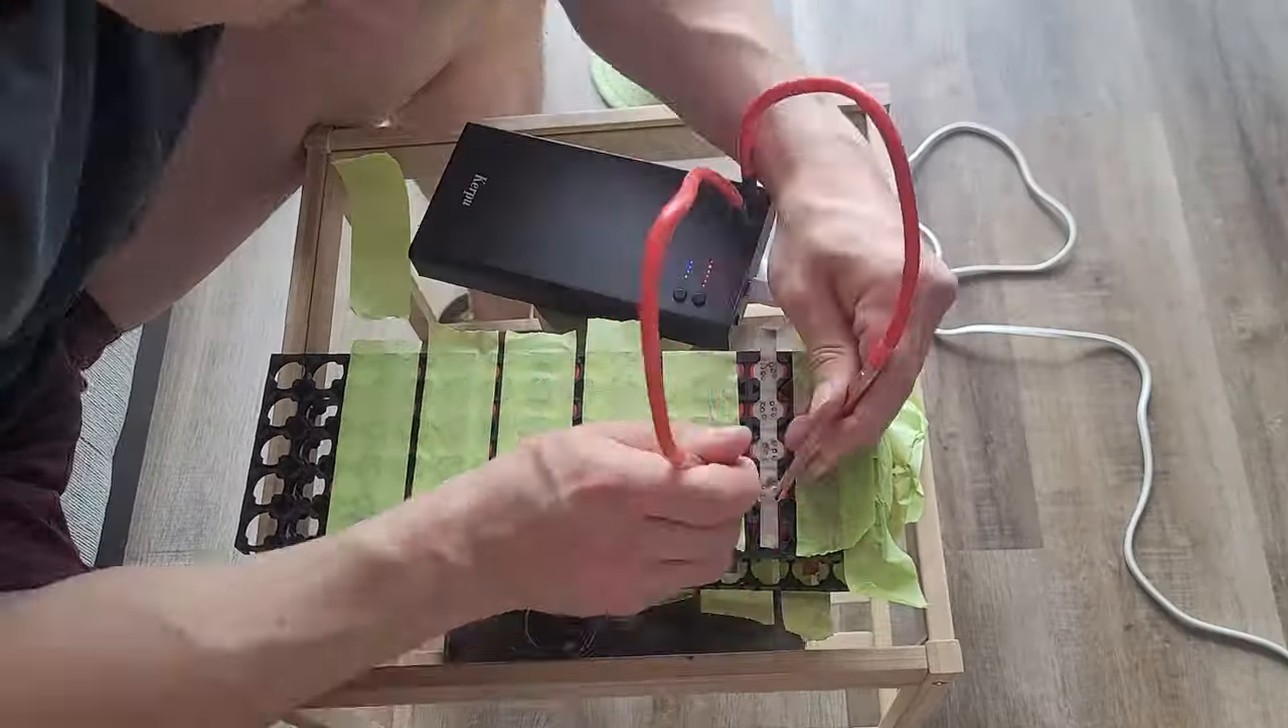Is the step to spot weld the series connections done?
No.